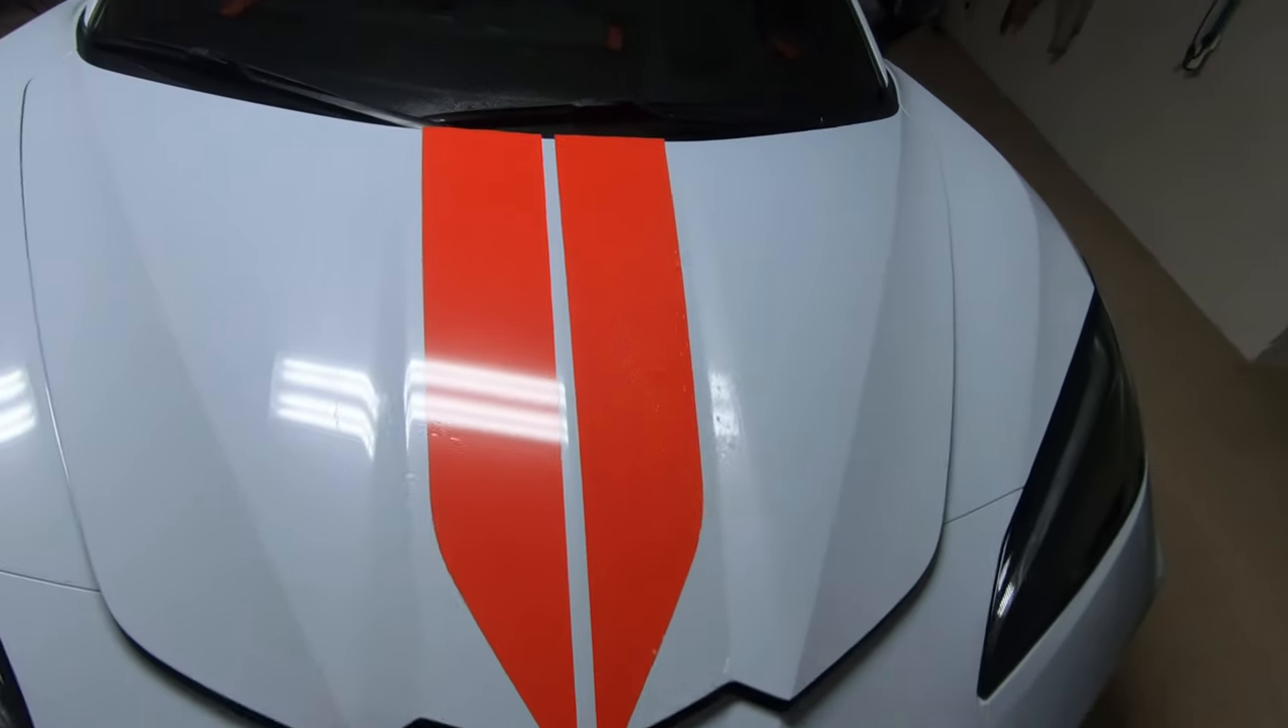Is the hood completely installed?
Yes.